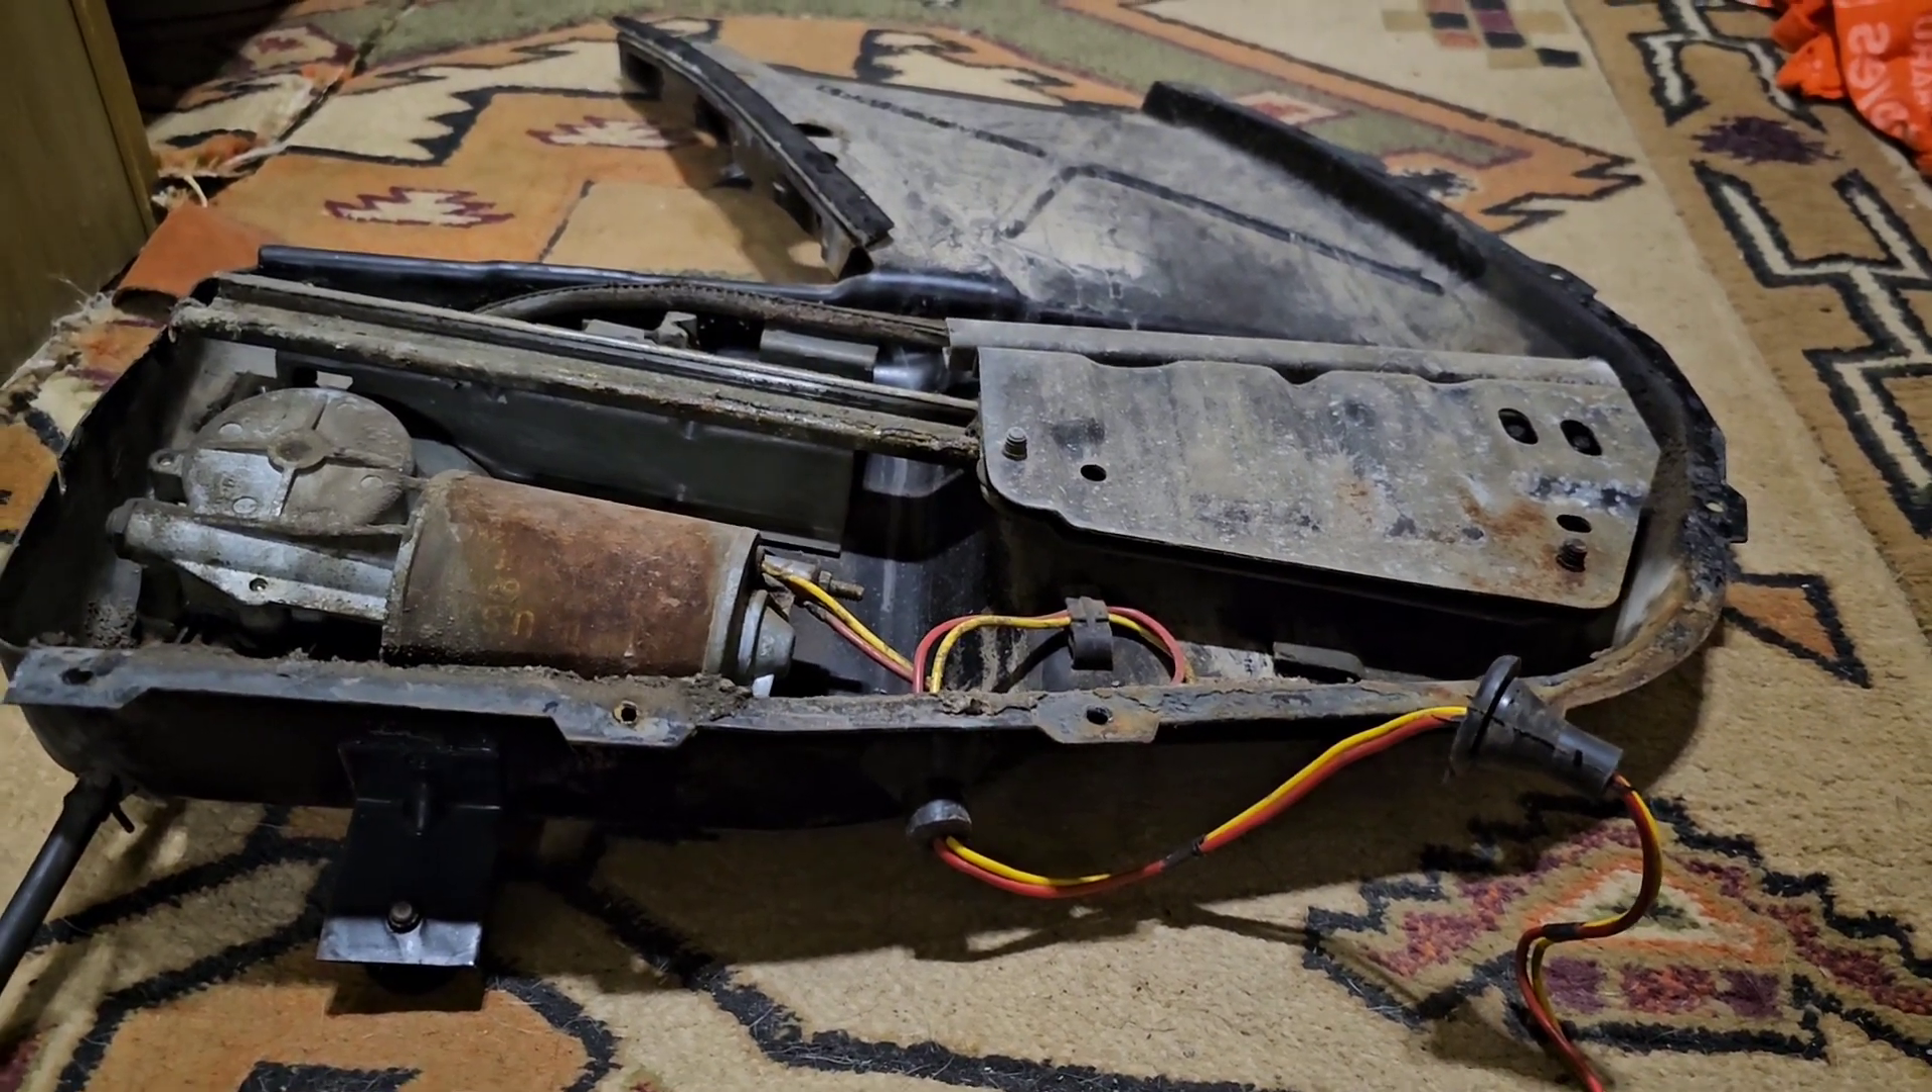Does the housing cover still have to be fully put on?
Yes.